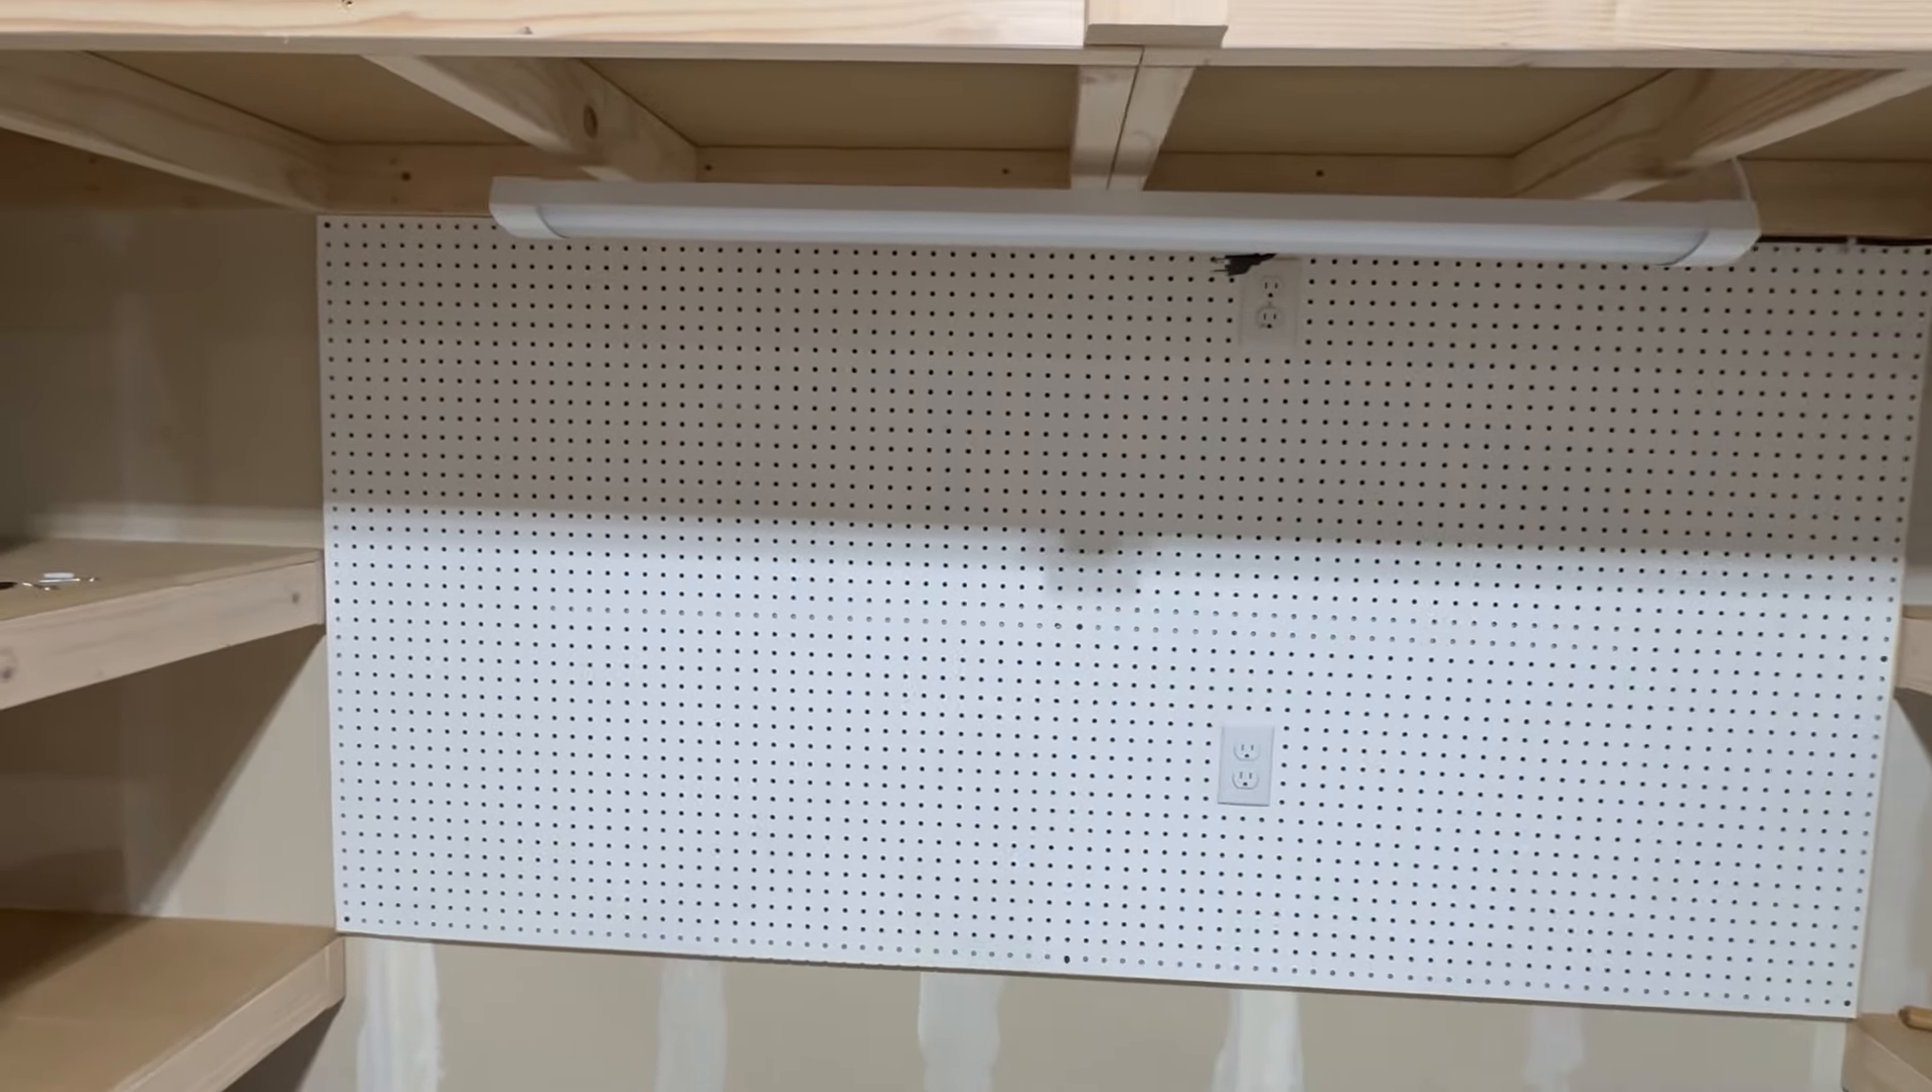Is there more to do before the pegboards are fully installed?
No.